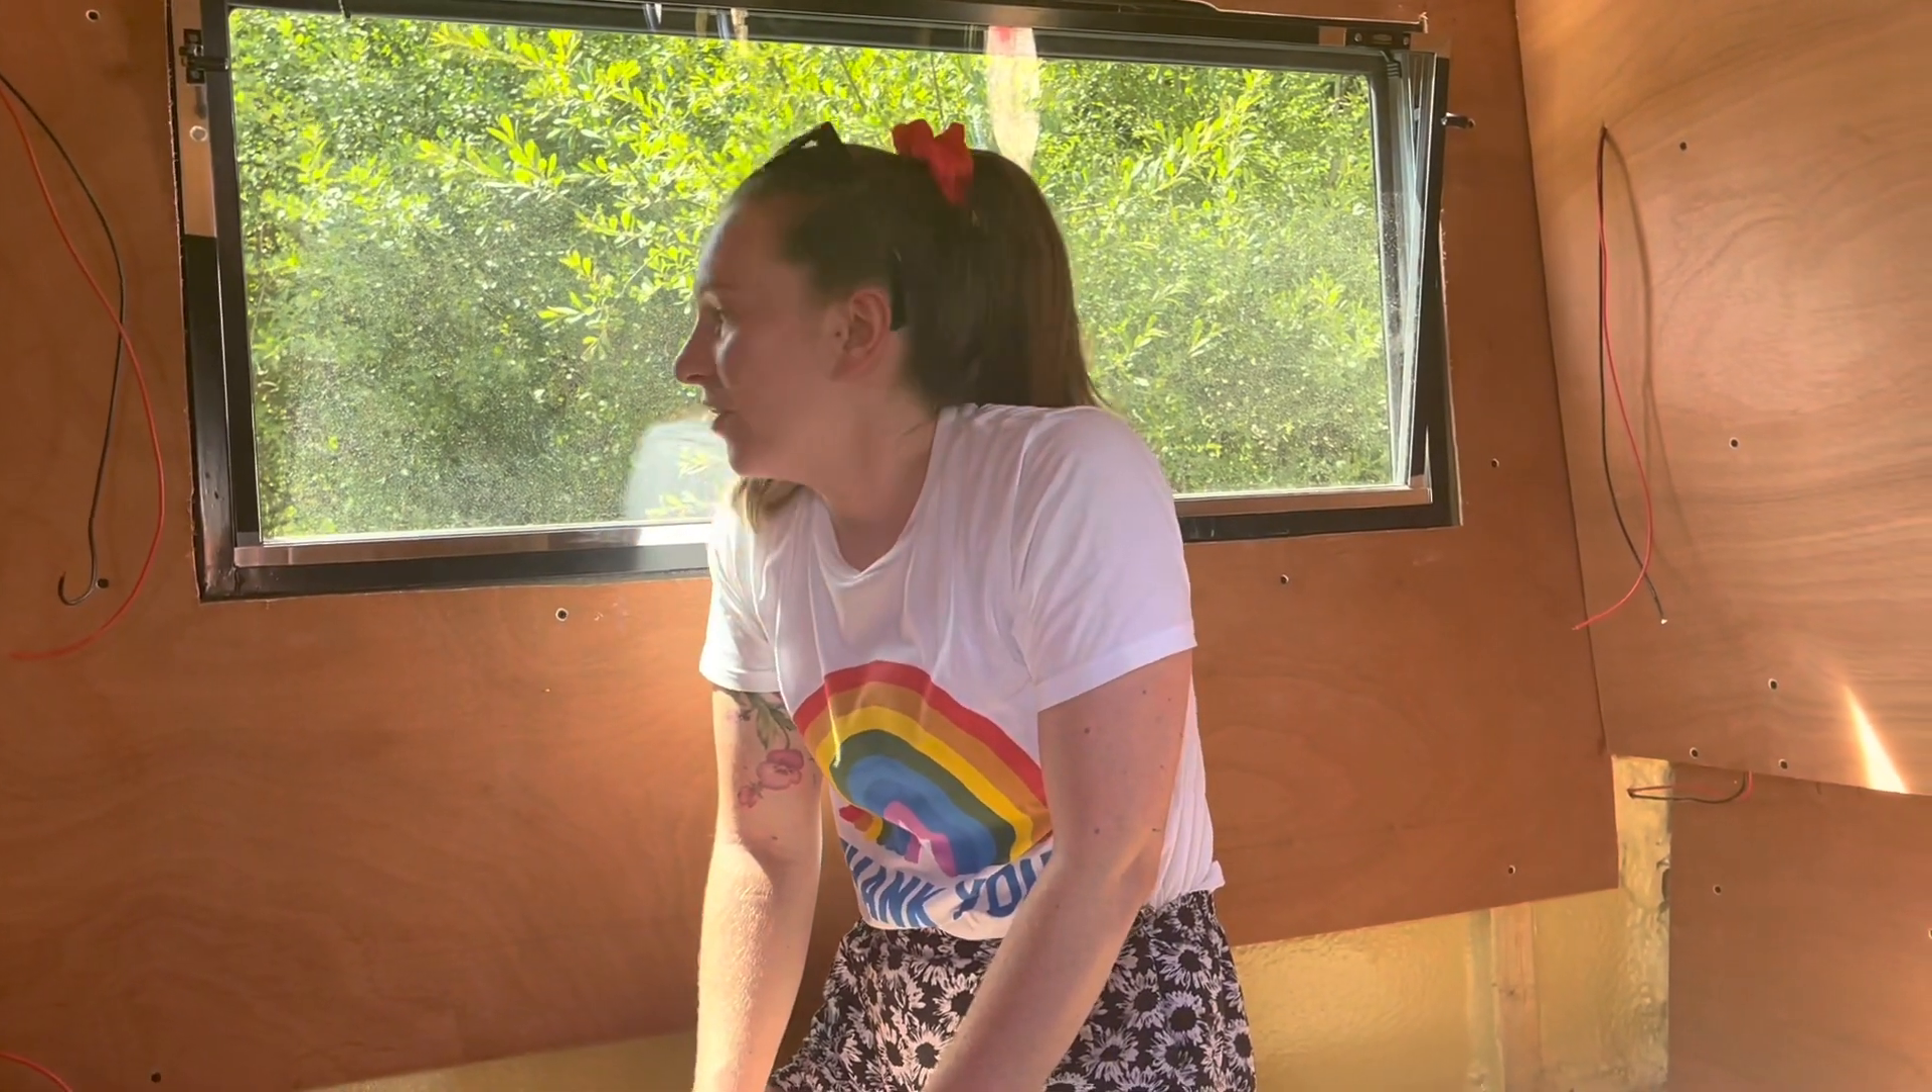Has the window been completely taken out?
No.